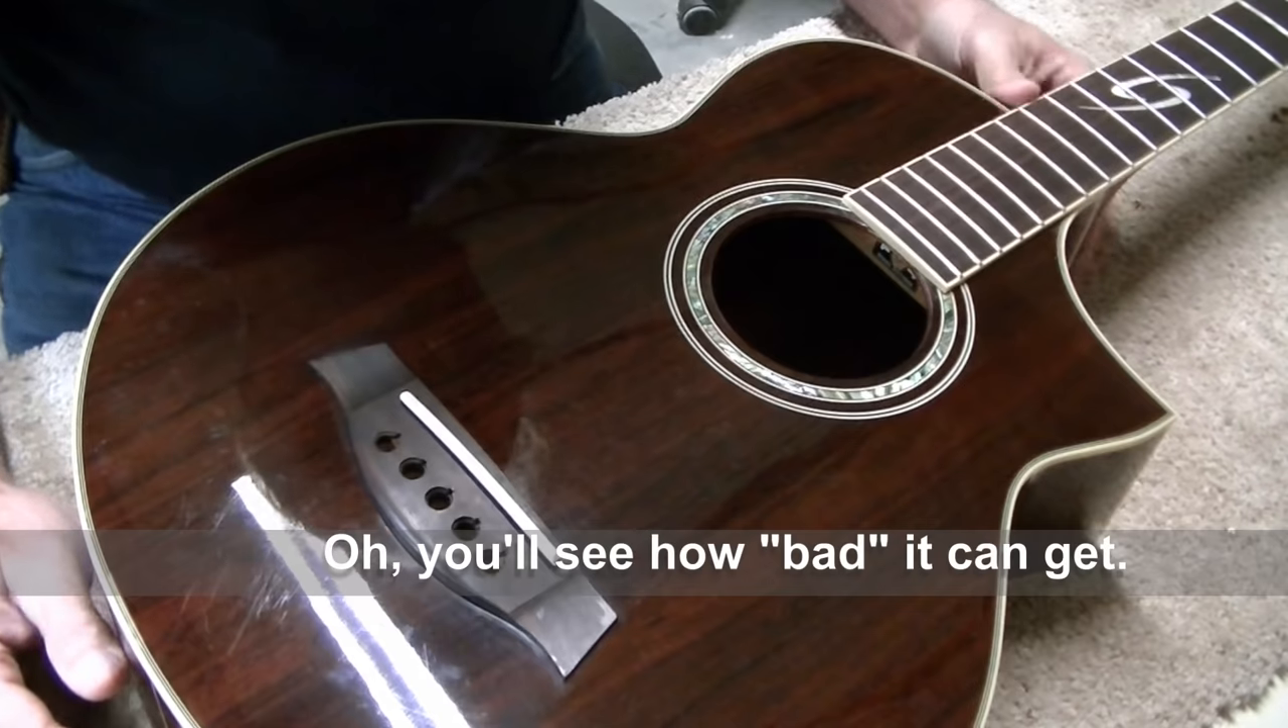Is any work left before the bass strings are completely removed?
No.